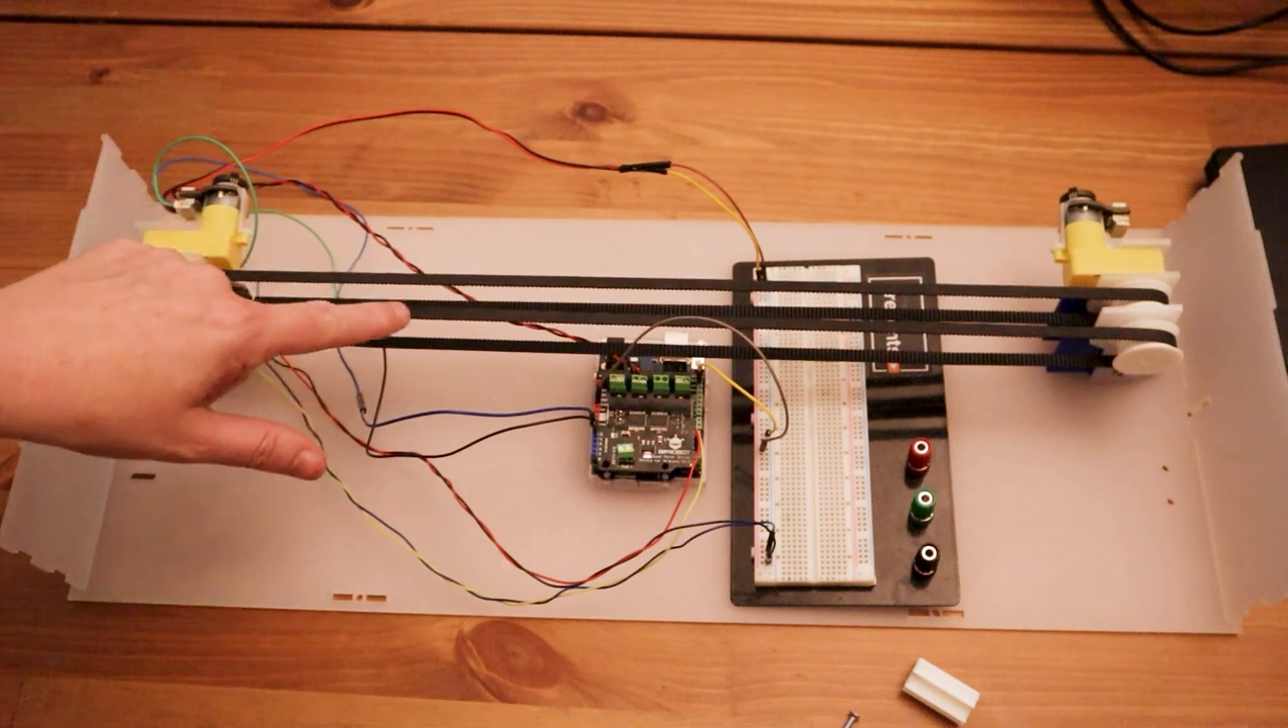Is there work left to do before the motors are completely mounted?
No.